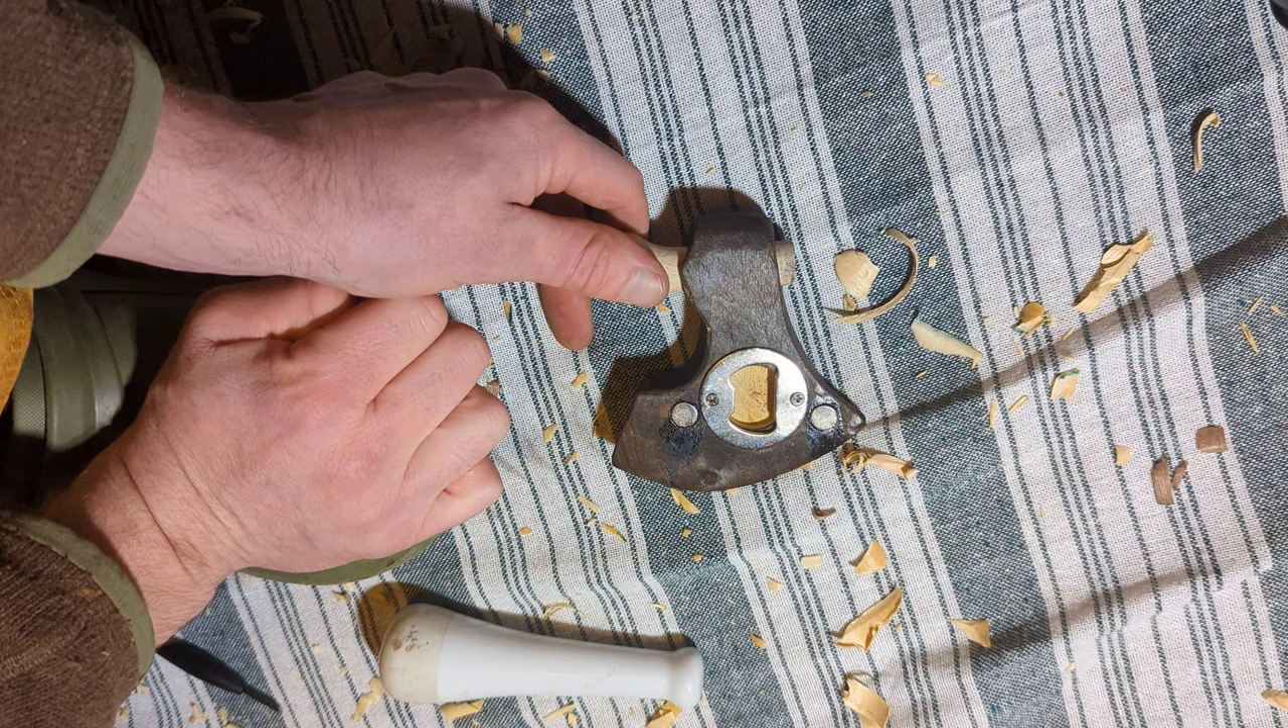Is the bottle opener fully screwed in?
Yes.